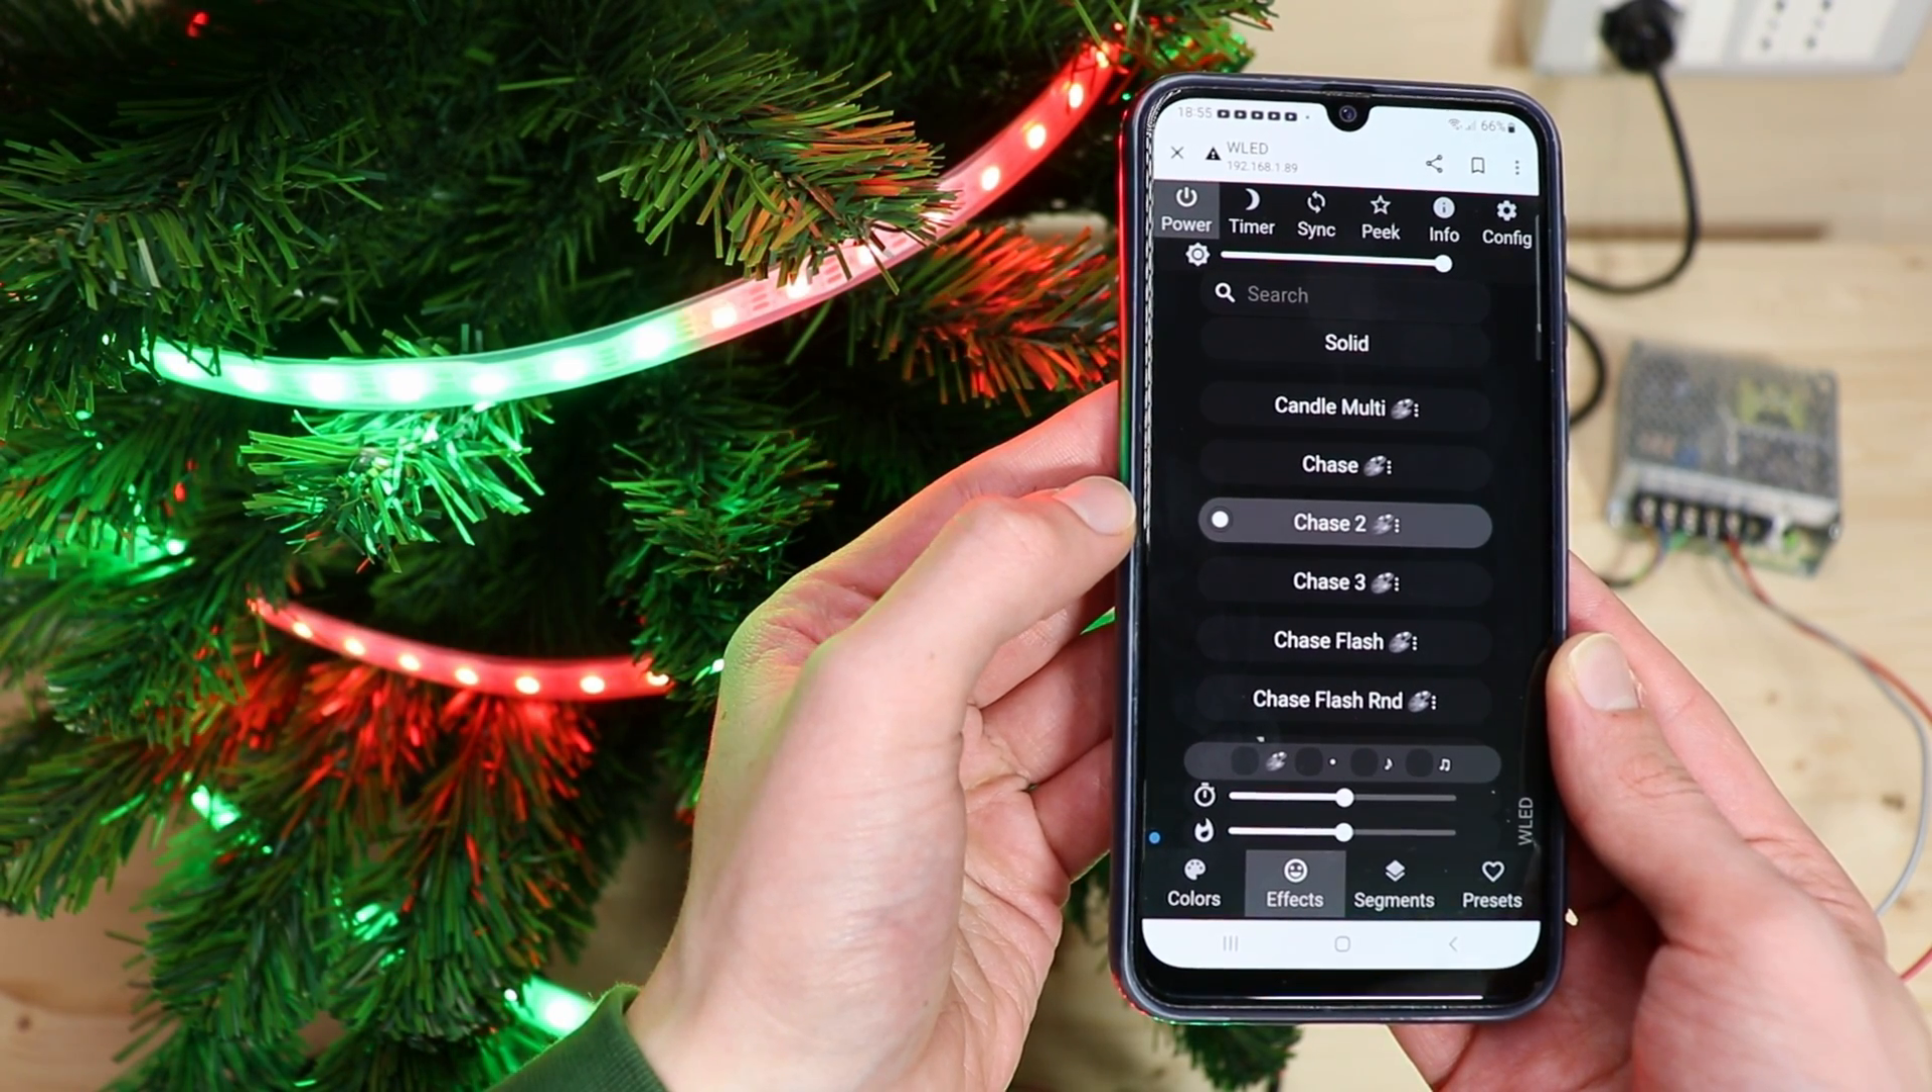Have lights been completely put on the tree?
Yes.